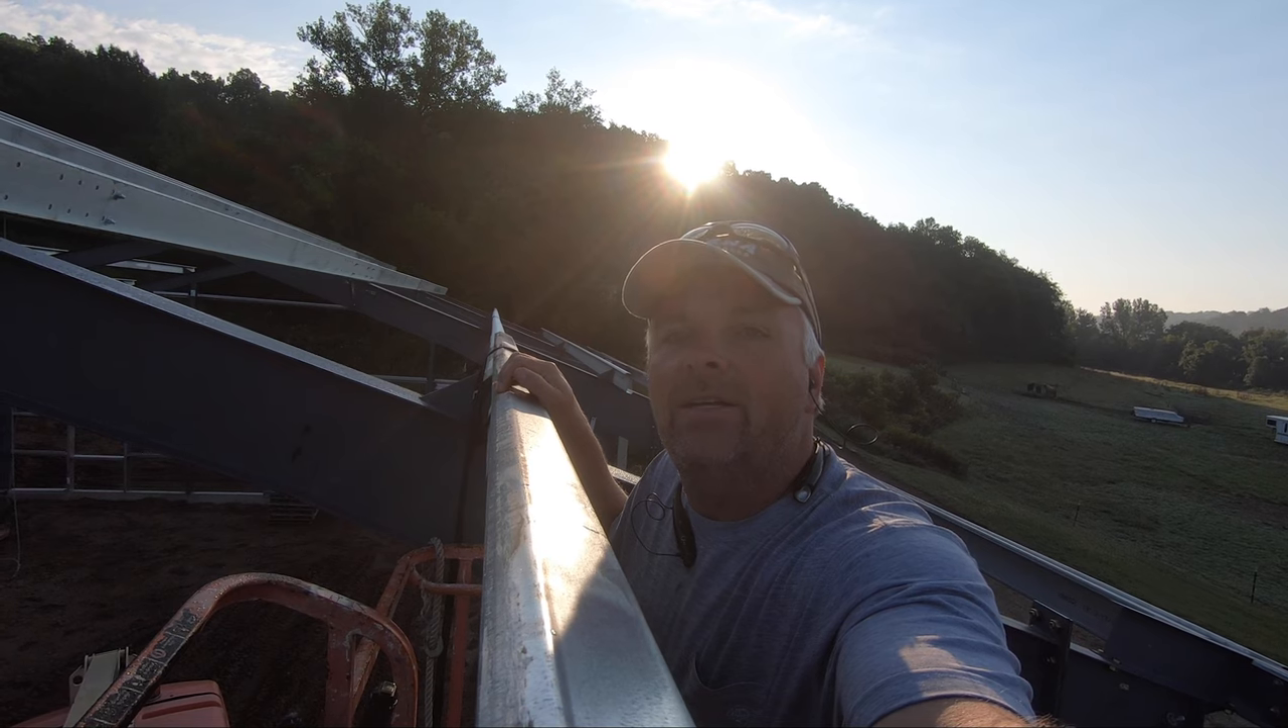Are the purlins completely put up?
No.